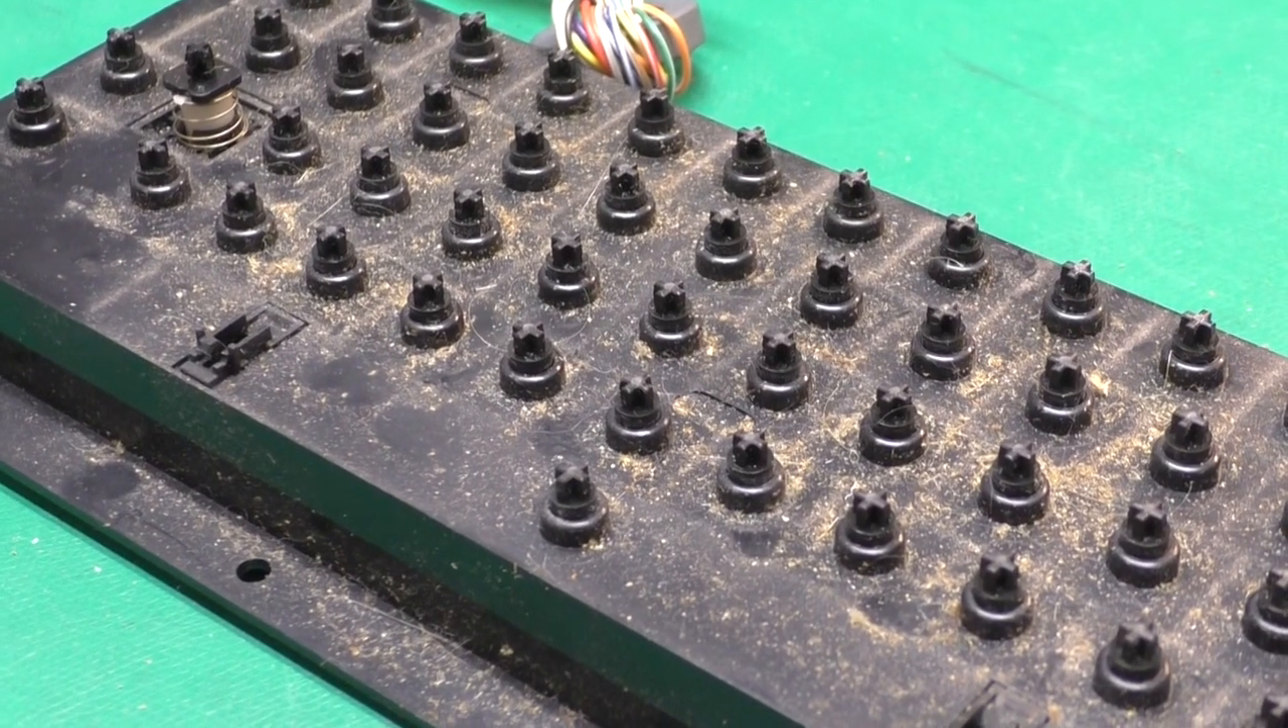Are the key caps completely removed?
Yes.